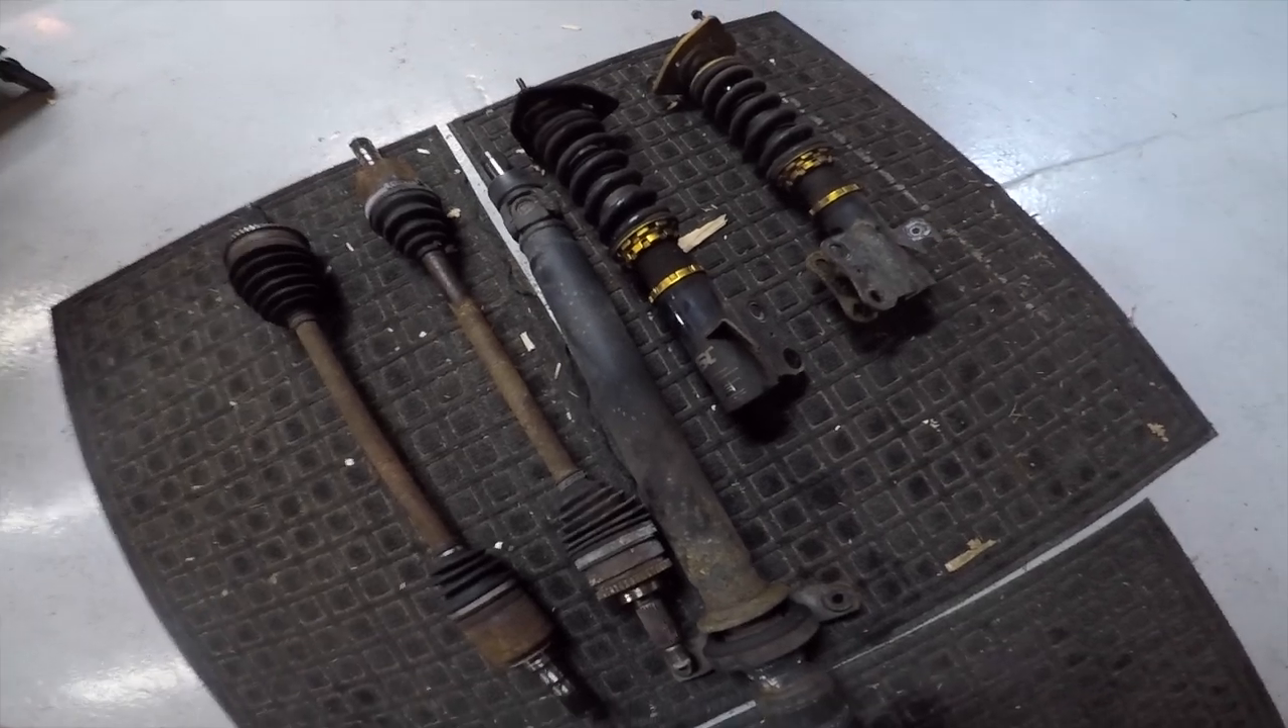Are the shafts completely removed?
Yes.